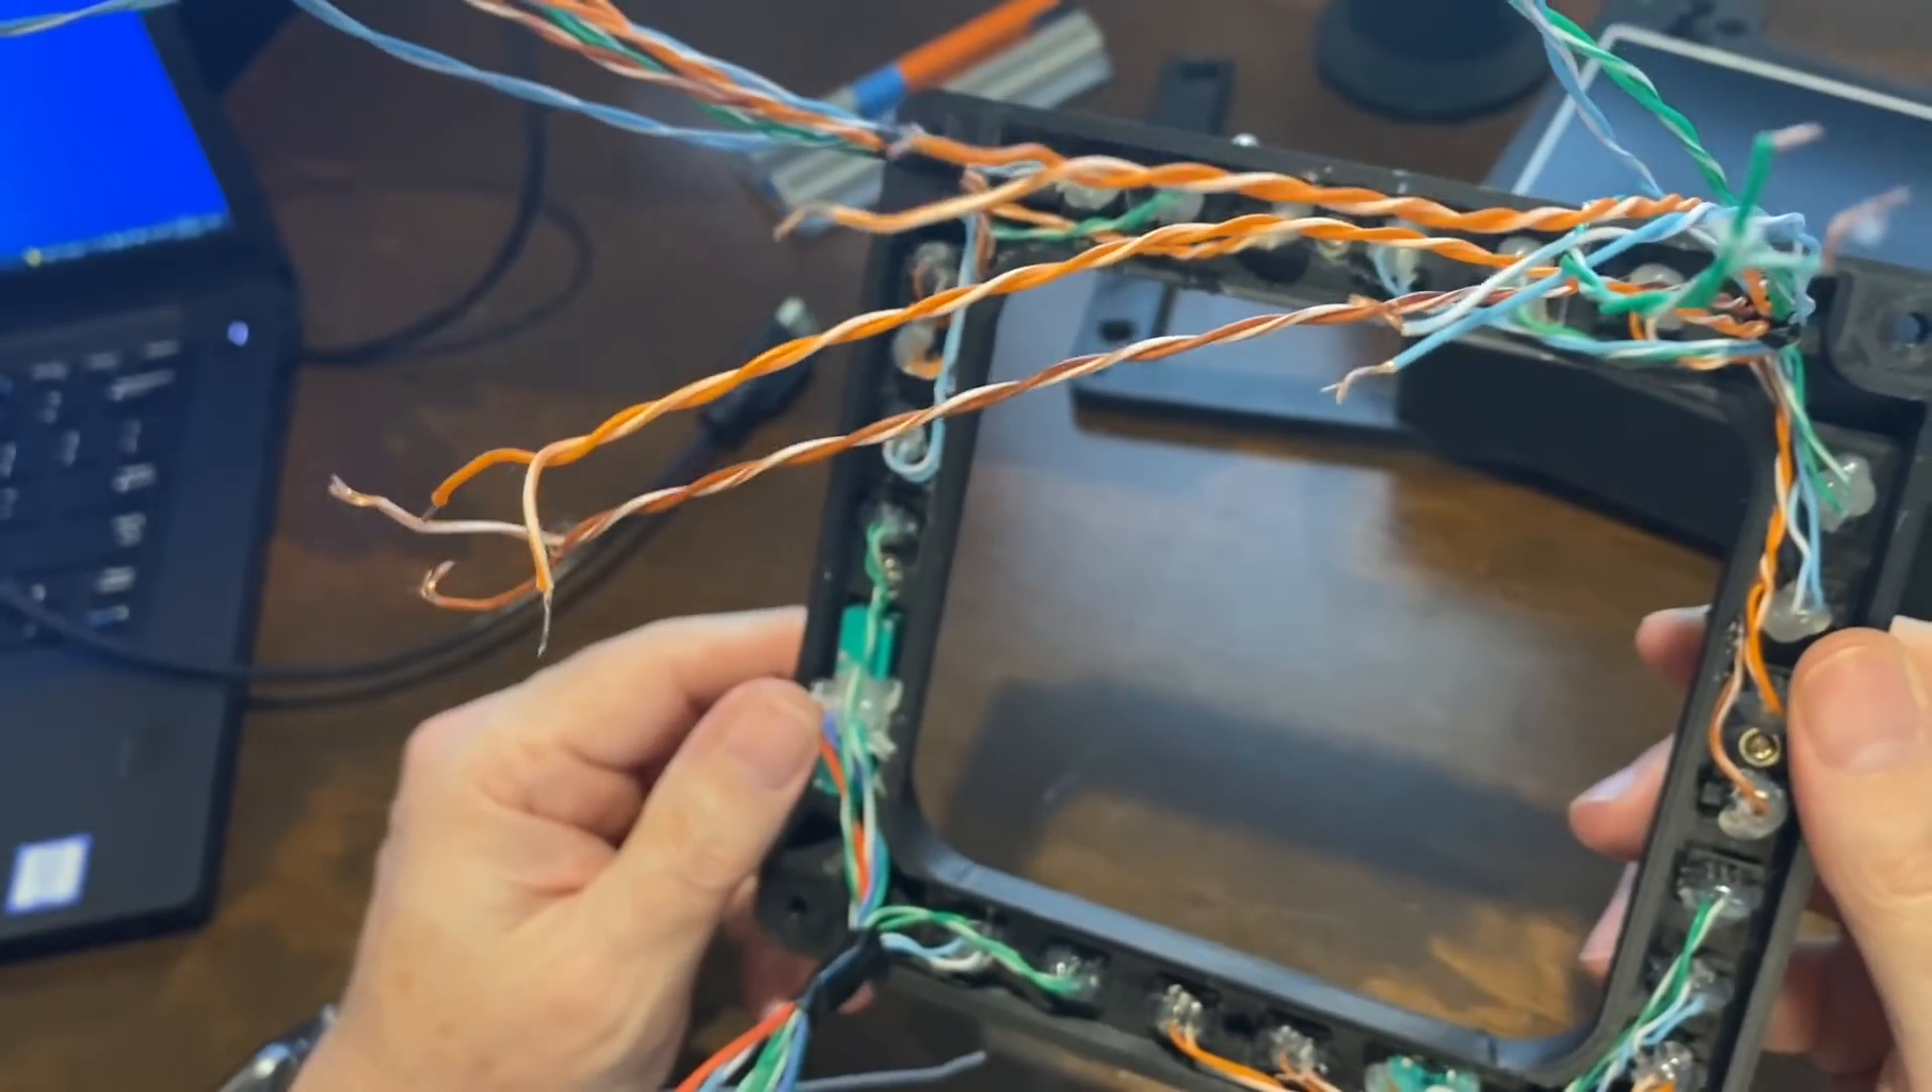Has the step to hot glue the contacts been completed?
Yes.